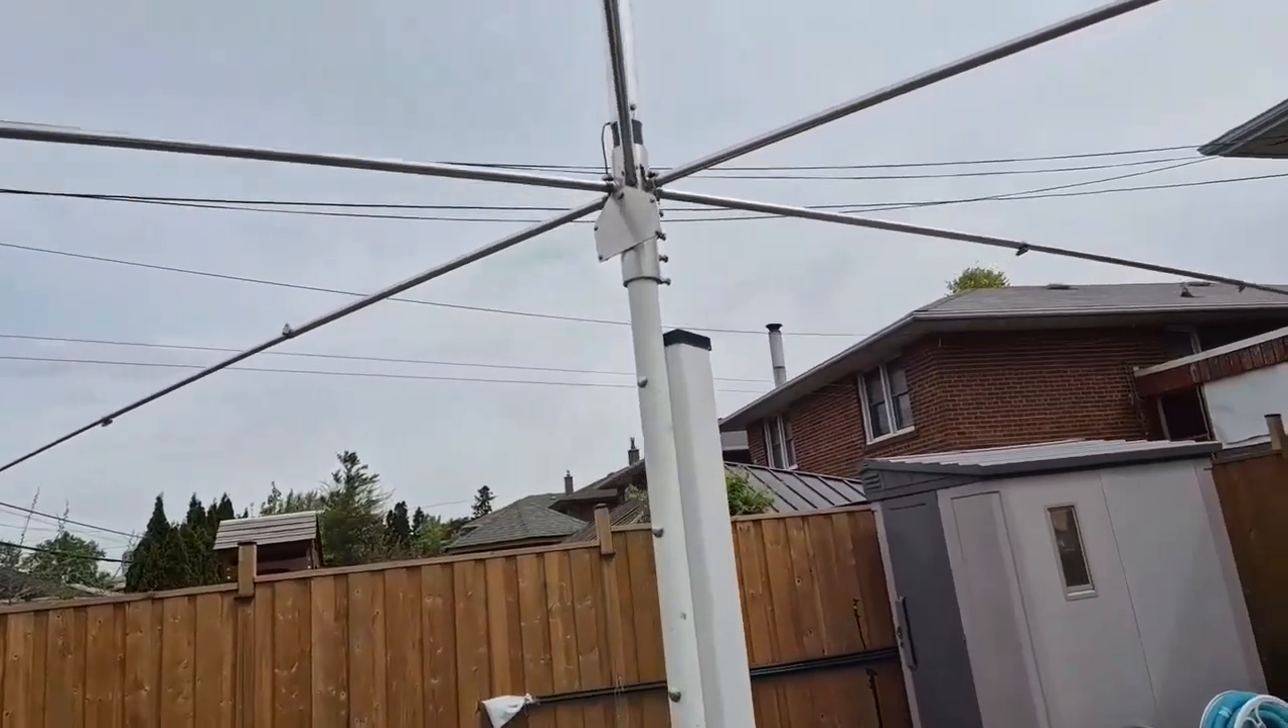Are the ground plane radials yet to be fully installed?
No.